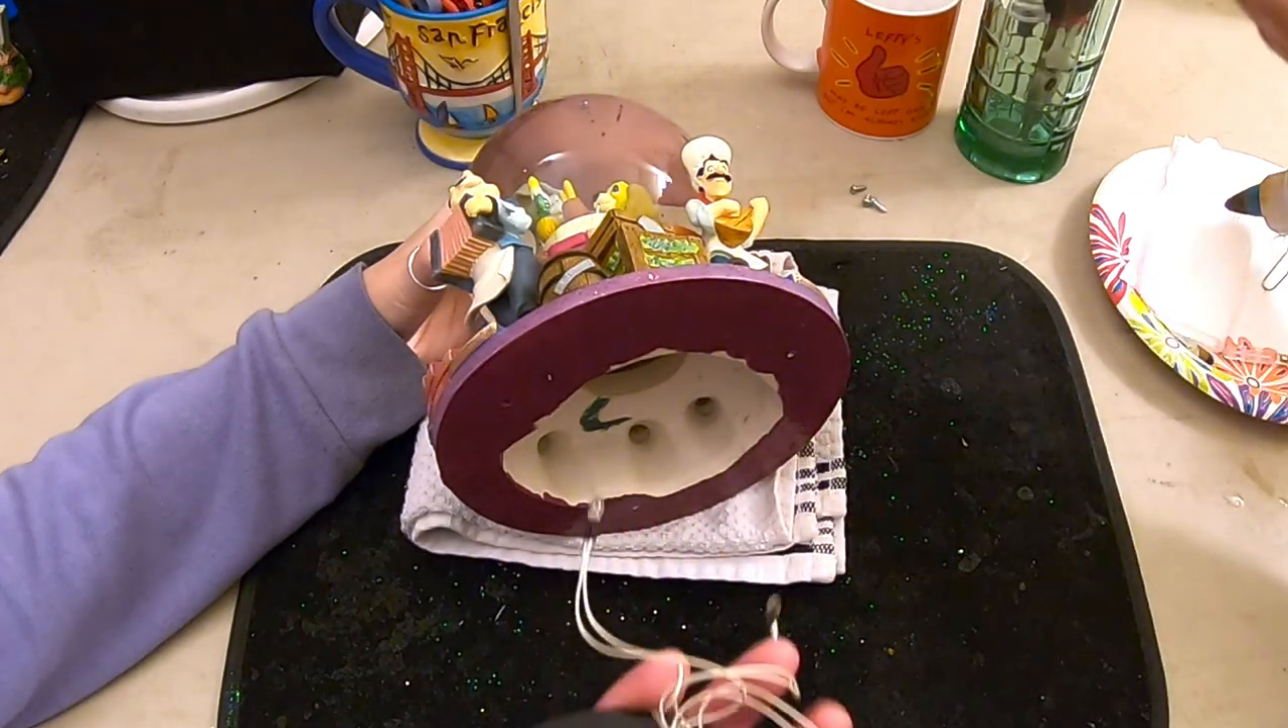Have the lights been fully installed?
No.